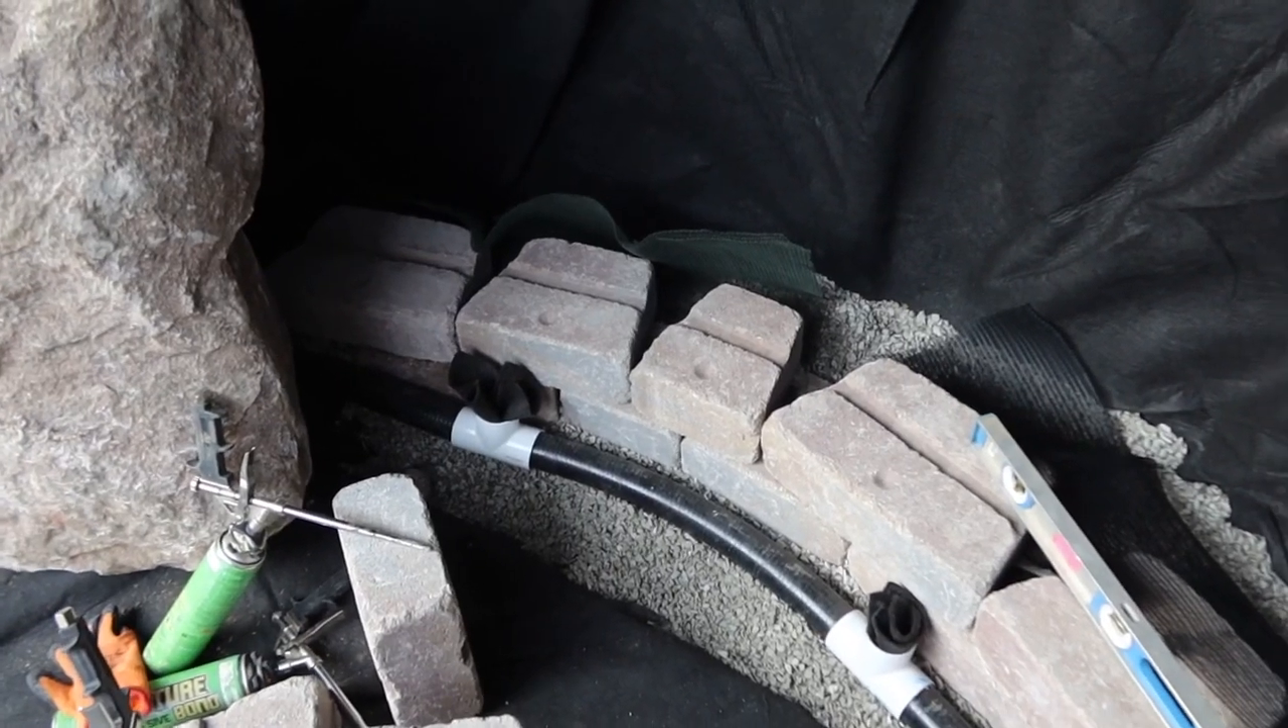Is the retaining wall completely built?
No.